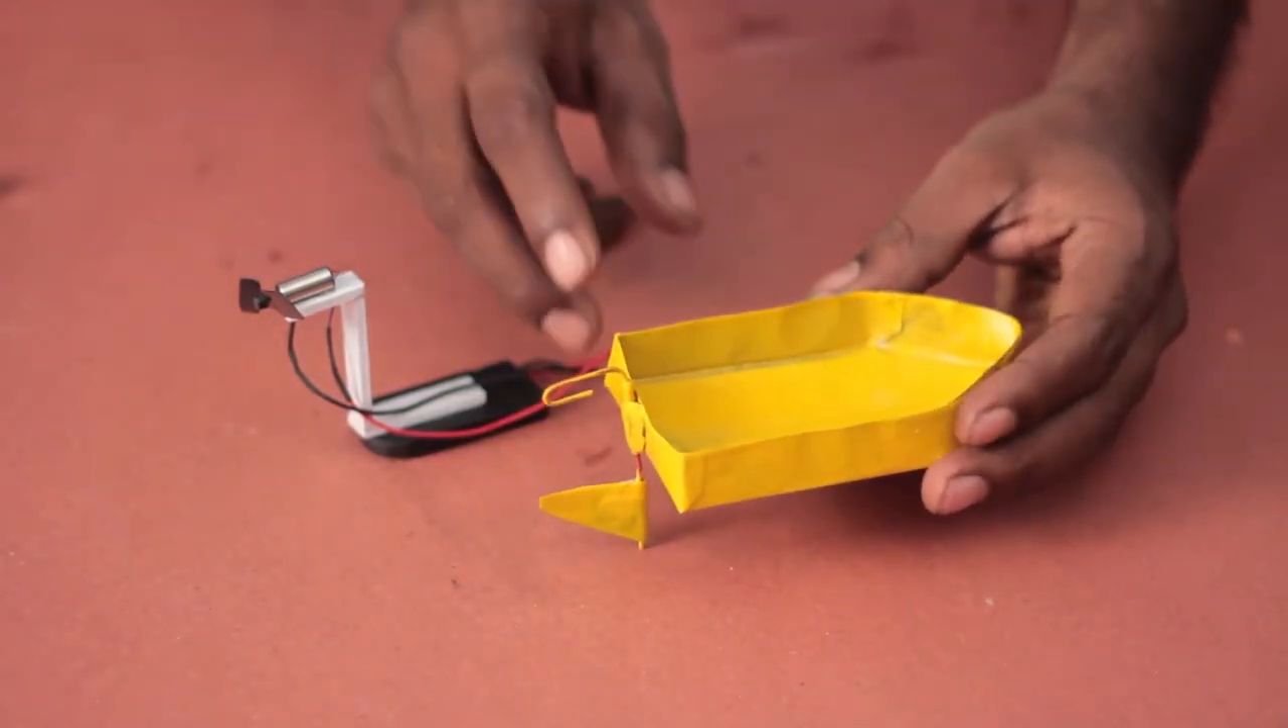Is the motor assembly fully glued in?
No.